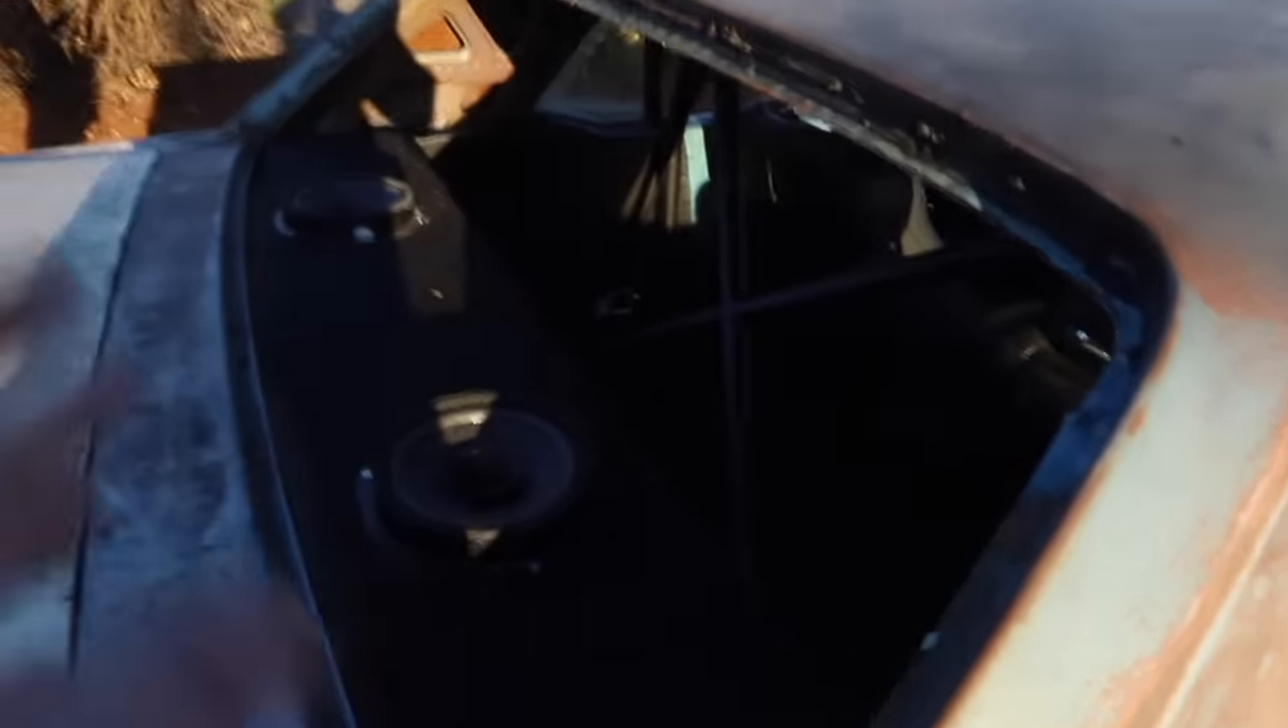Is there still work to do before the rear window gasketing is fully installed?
Yes.